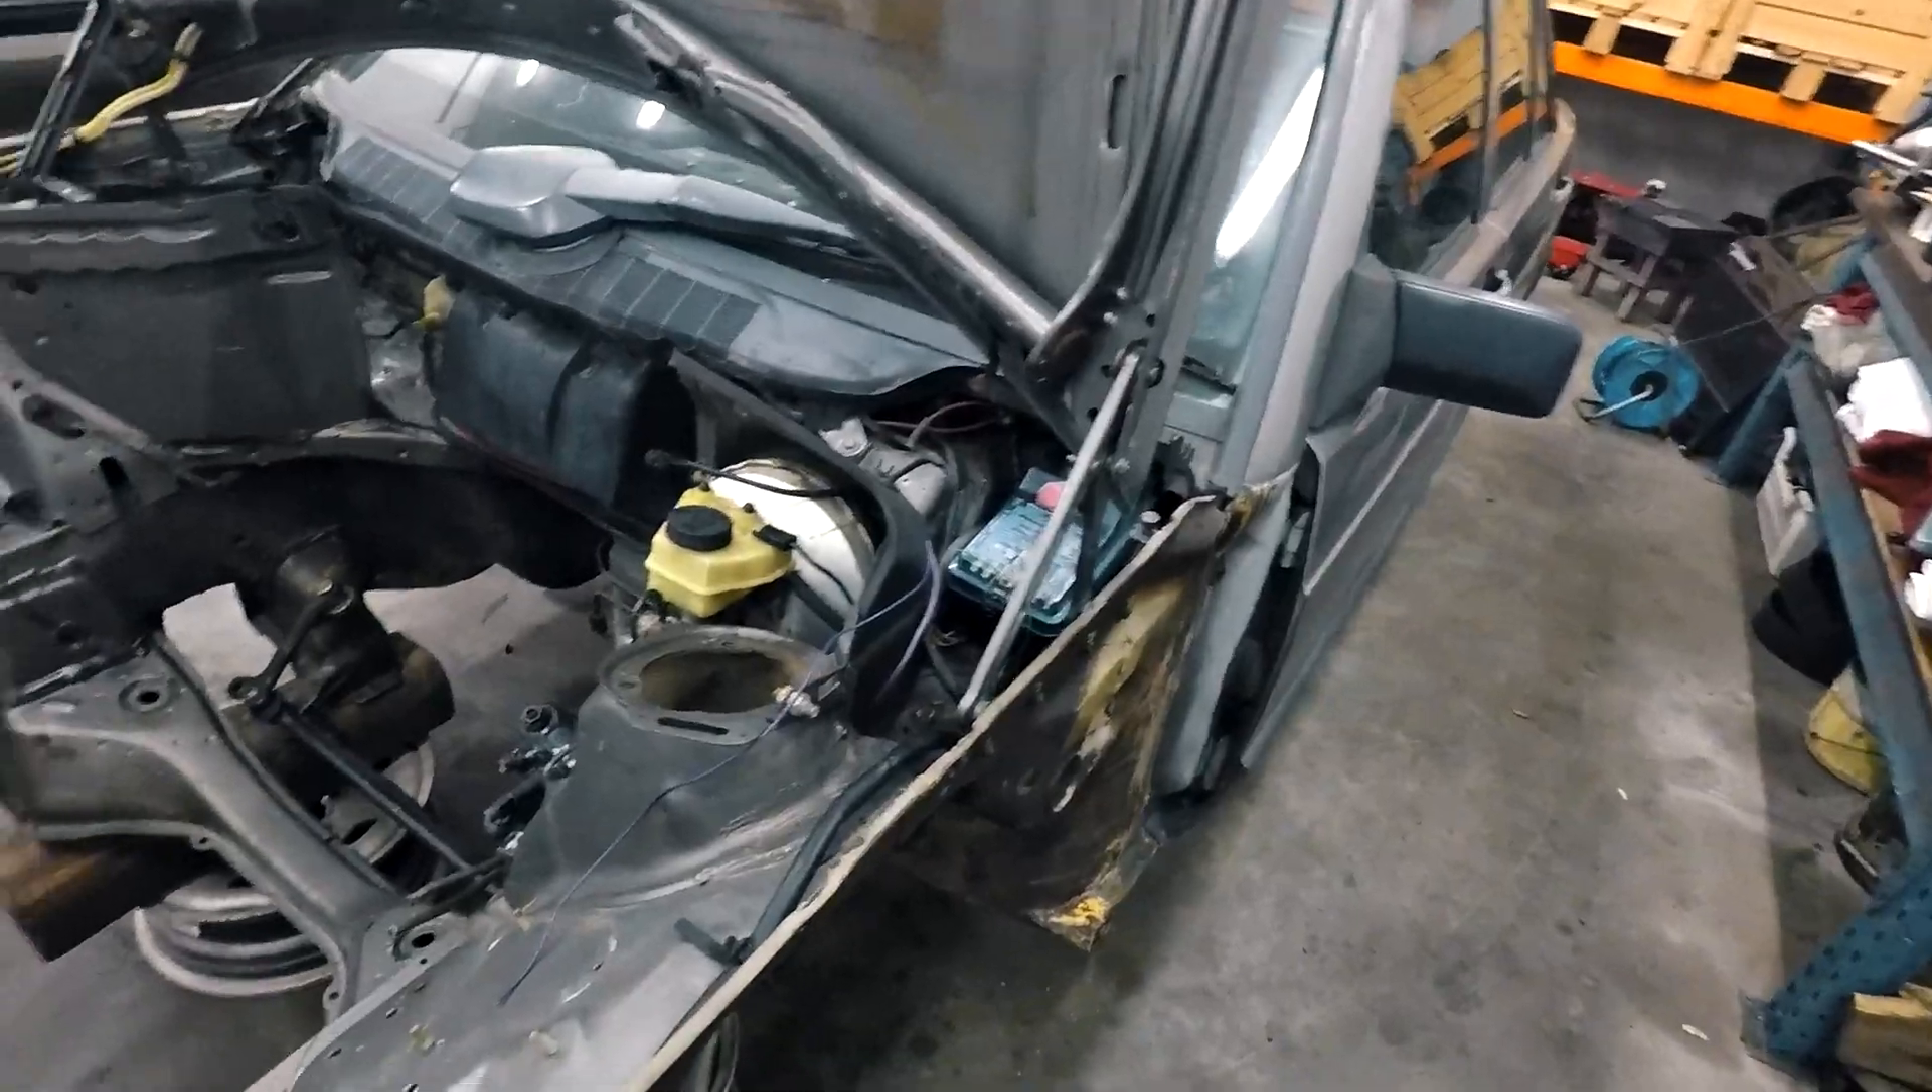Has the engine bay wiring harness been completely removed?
No.